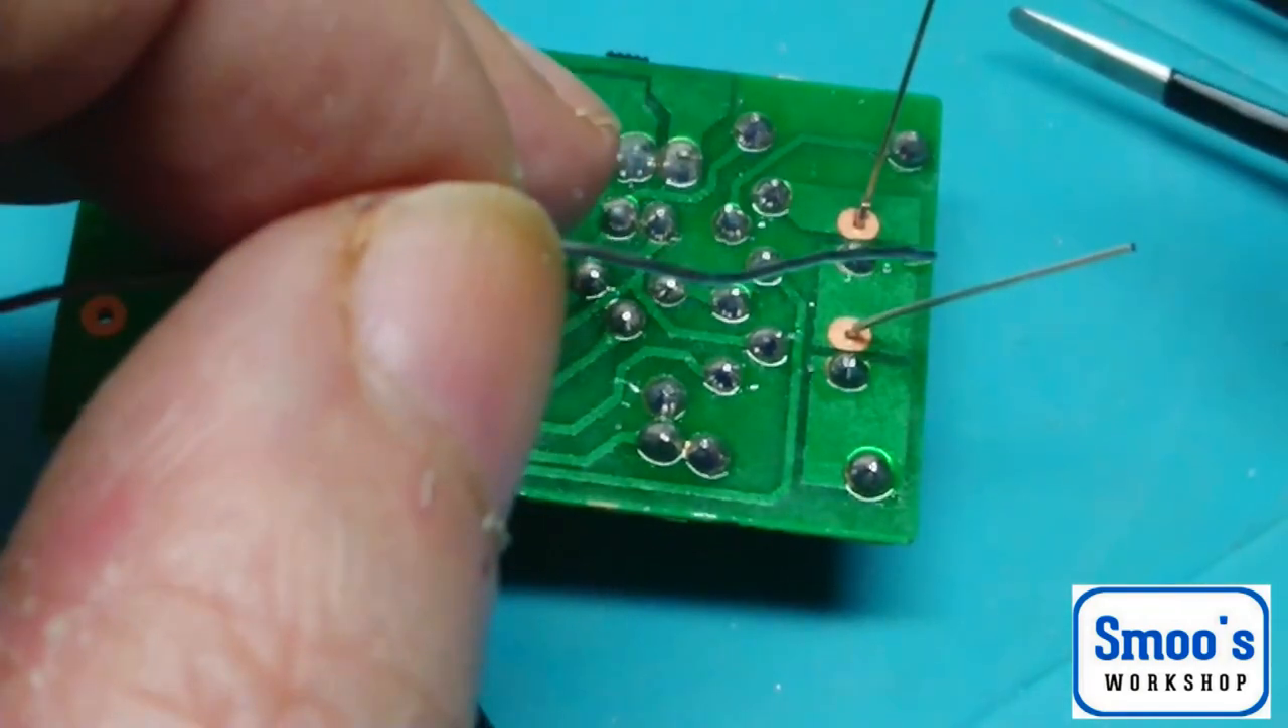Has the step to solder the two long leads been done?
No.